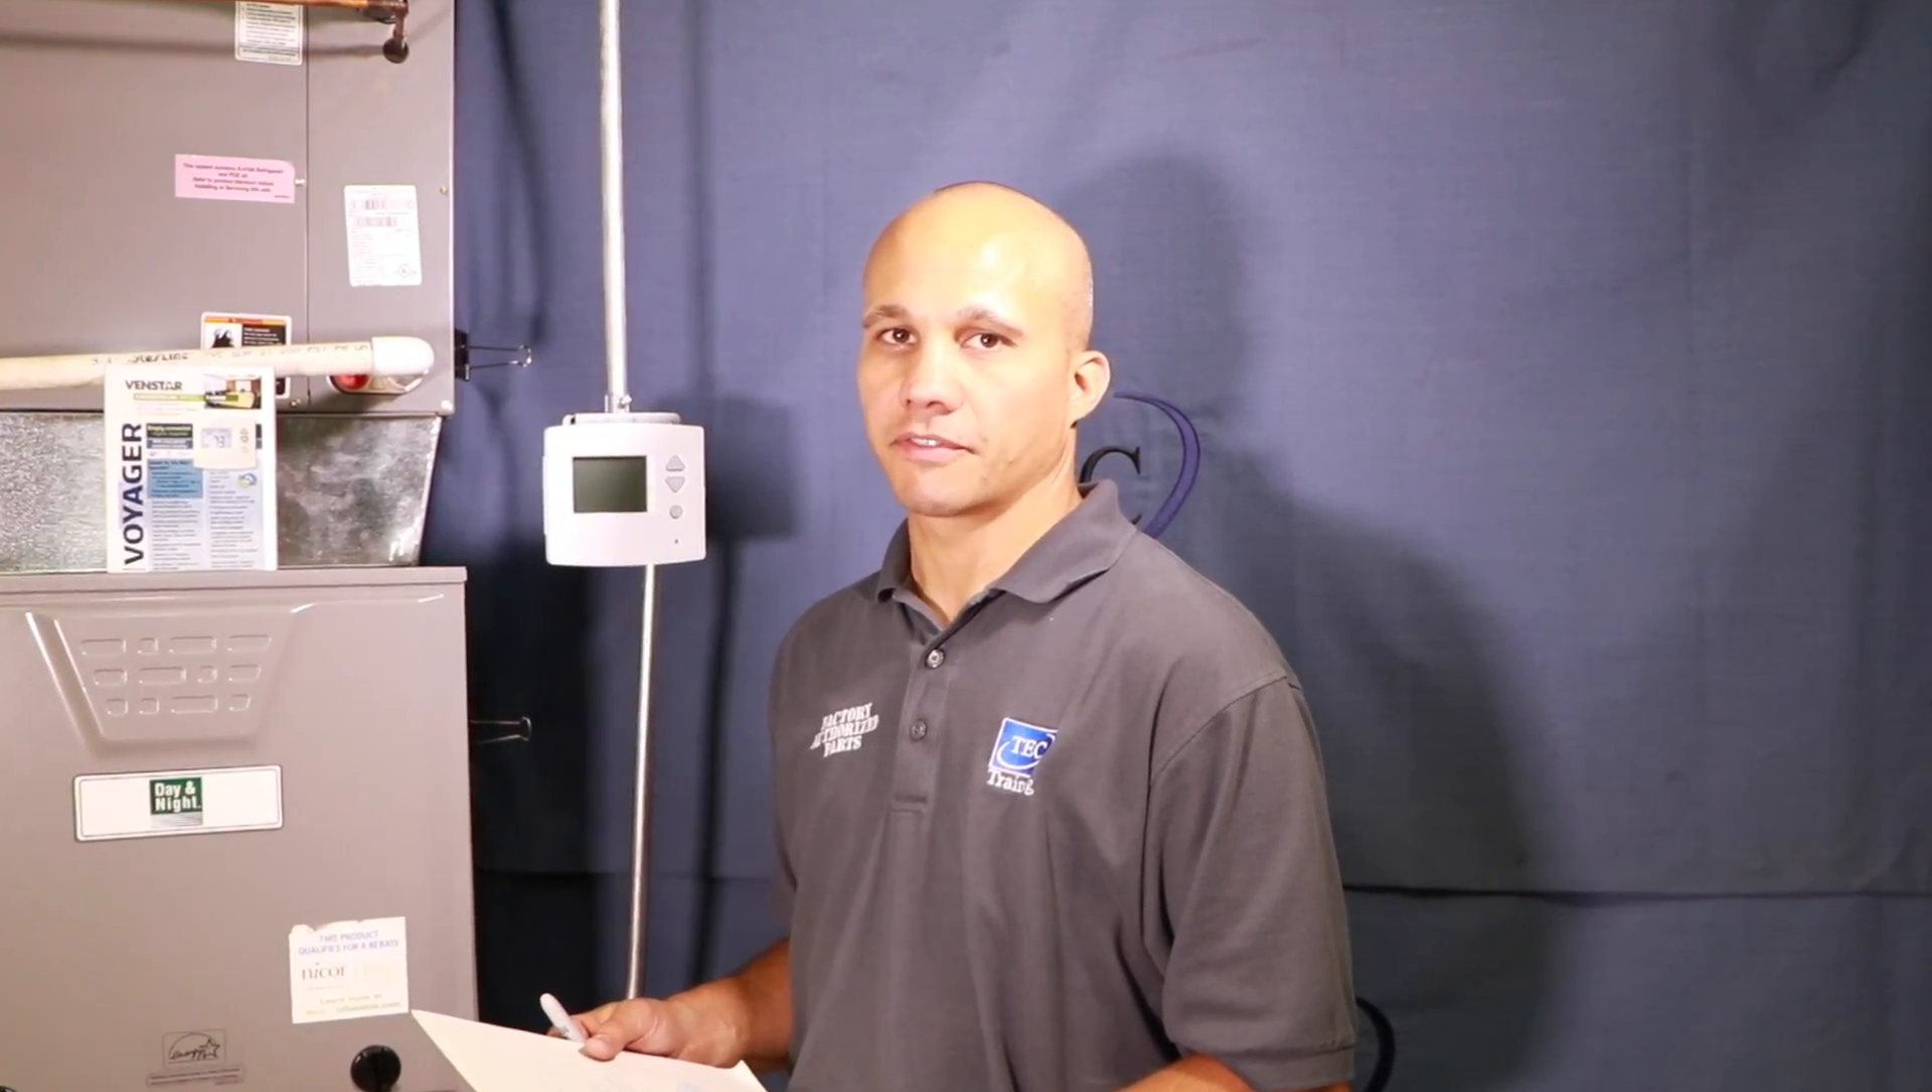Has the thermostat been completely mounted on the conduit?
Yes.